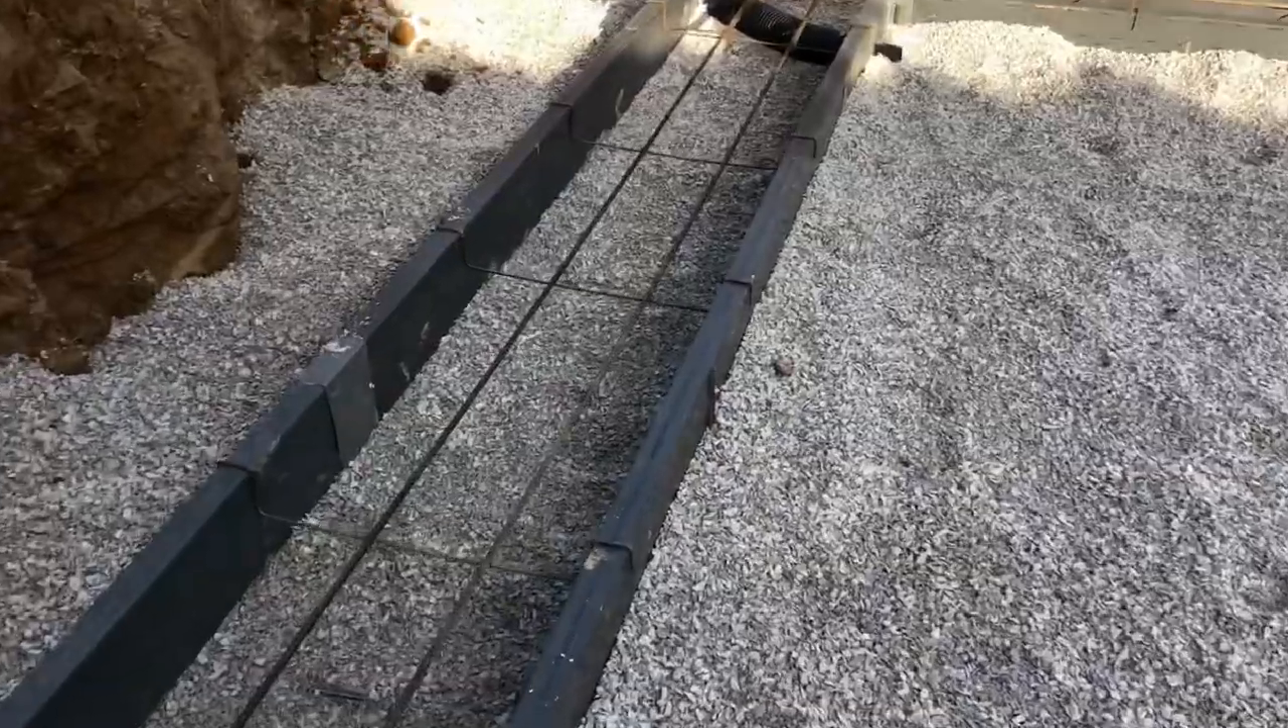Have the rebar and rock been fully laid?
Yes.